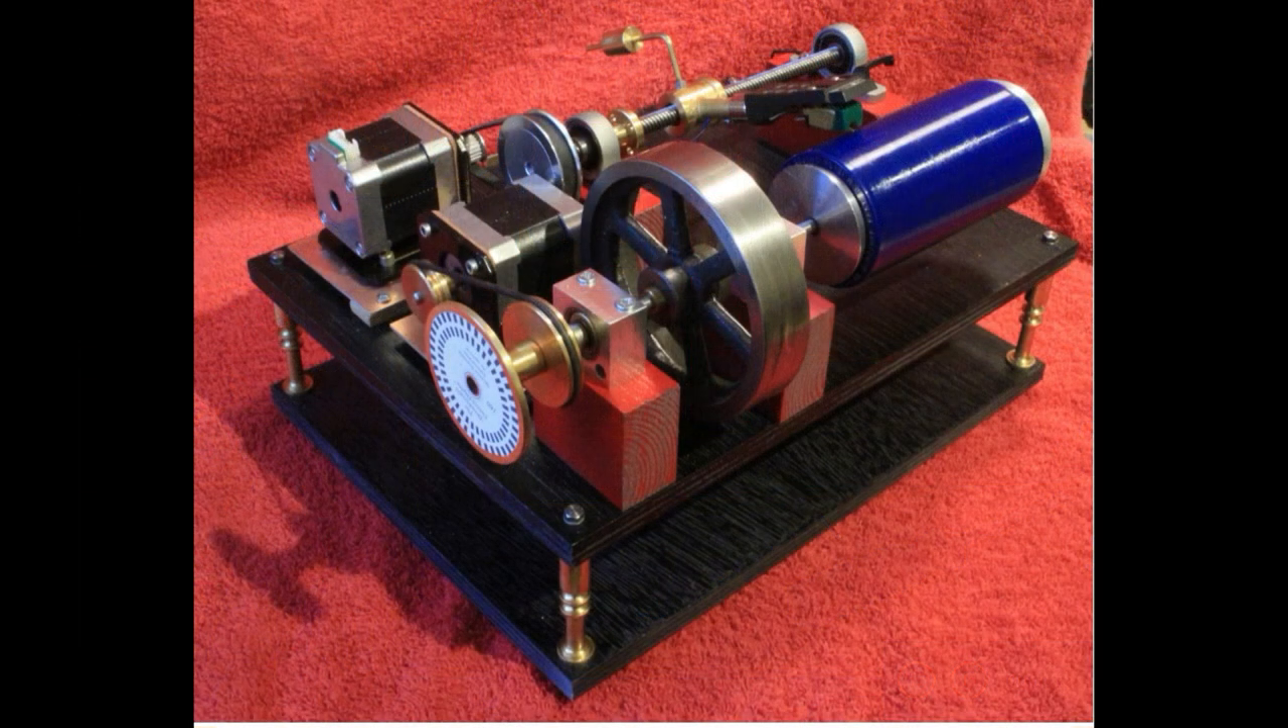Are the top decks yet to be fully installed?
No.